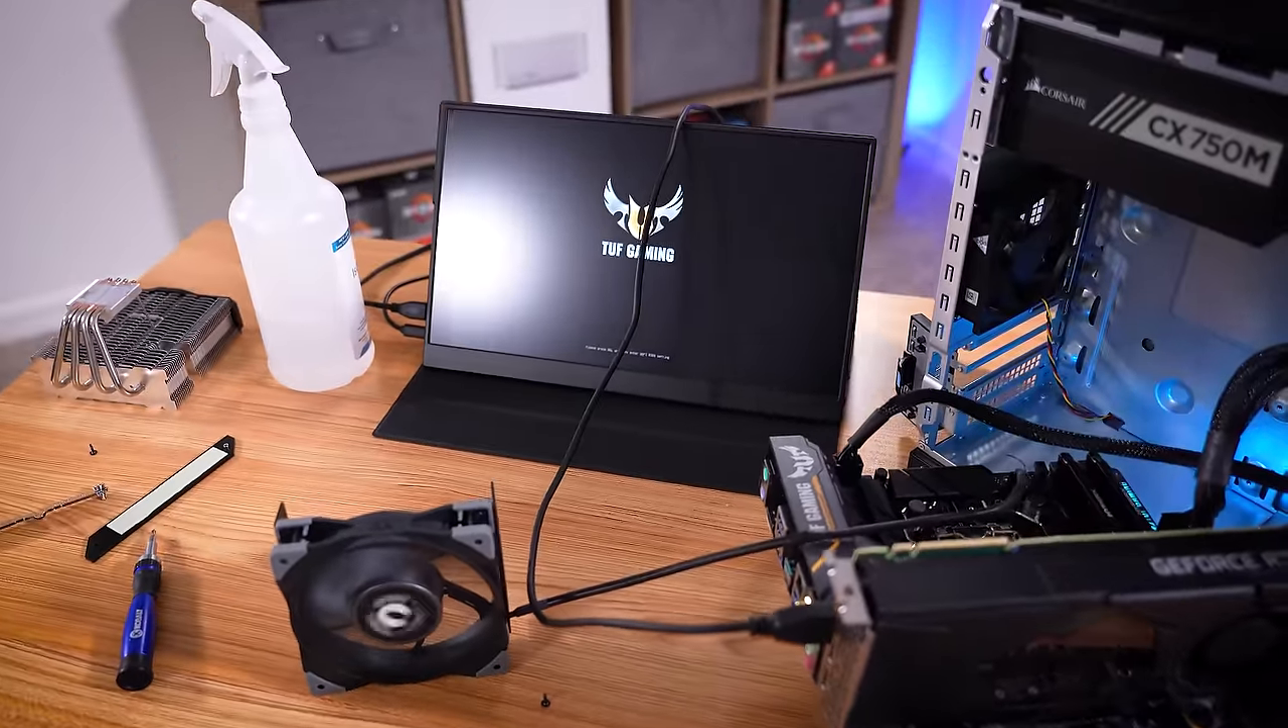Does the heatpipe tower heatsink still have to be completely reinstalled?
Yes.